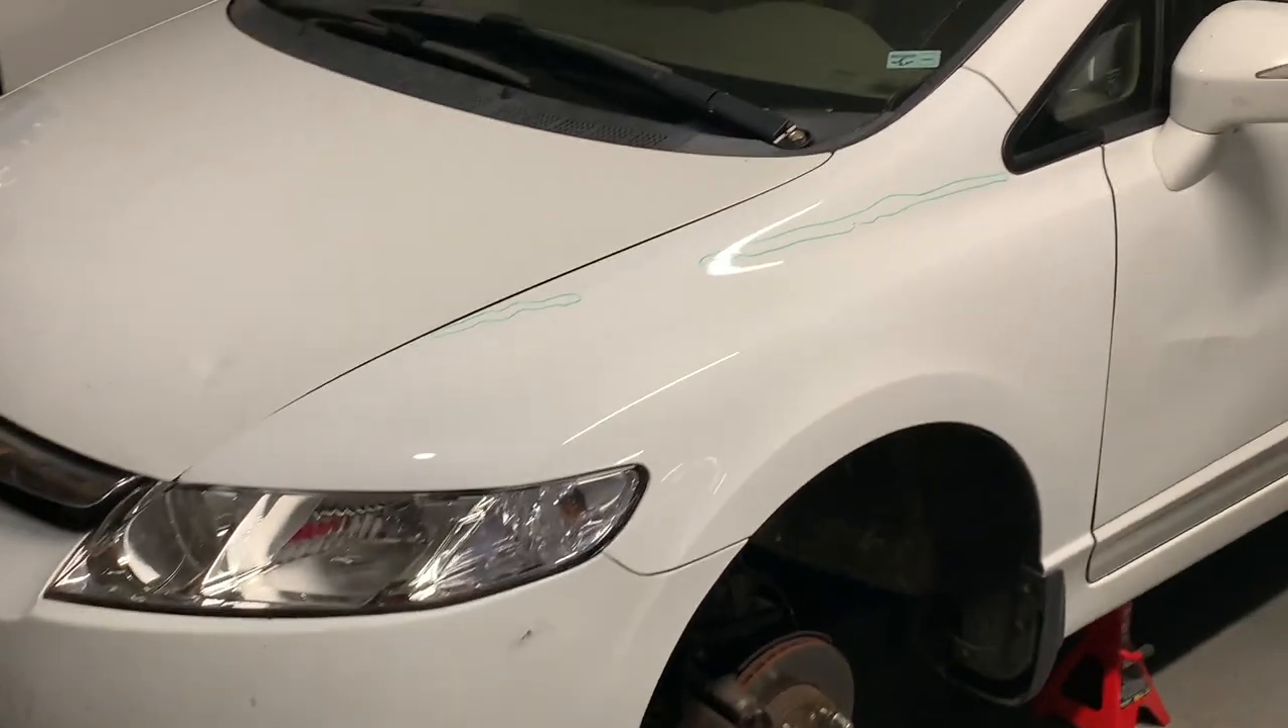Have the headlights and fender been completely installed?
Yes.